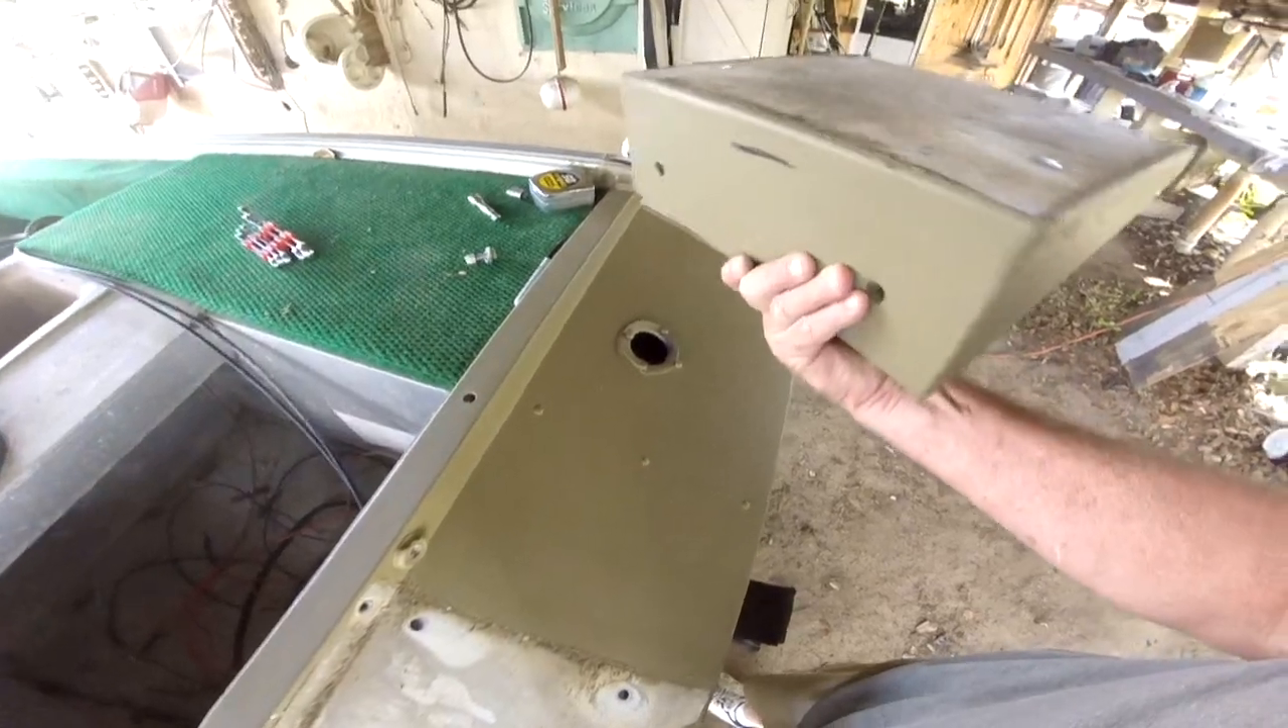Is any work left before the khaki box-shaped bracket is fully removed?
No.